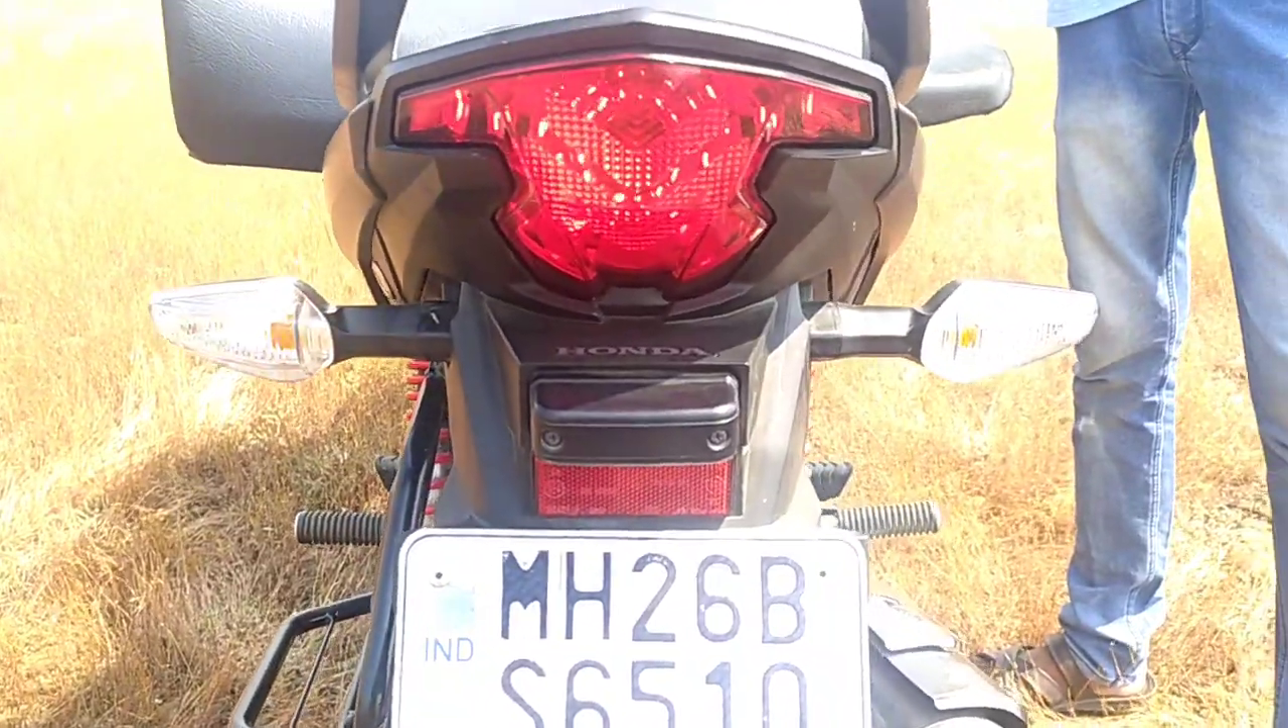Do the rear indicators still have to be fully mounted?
No.